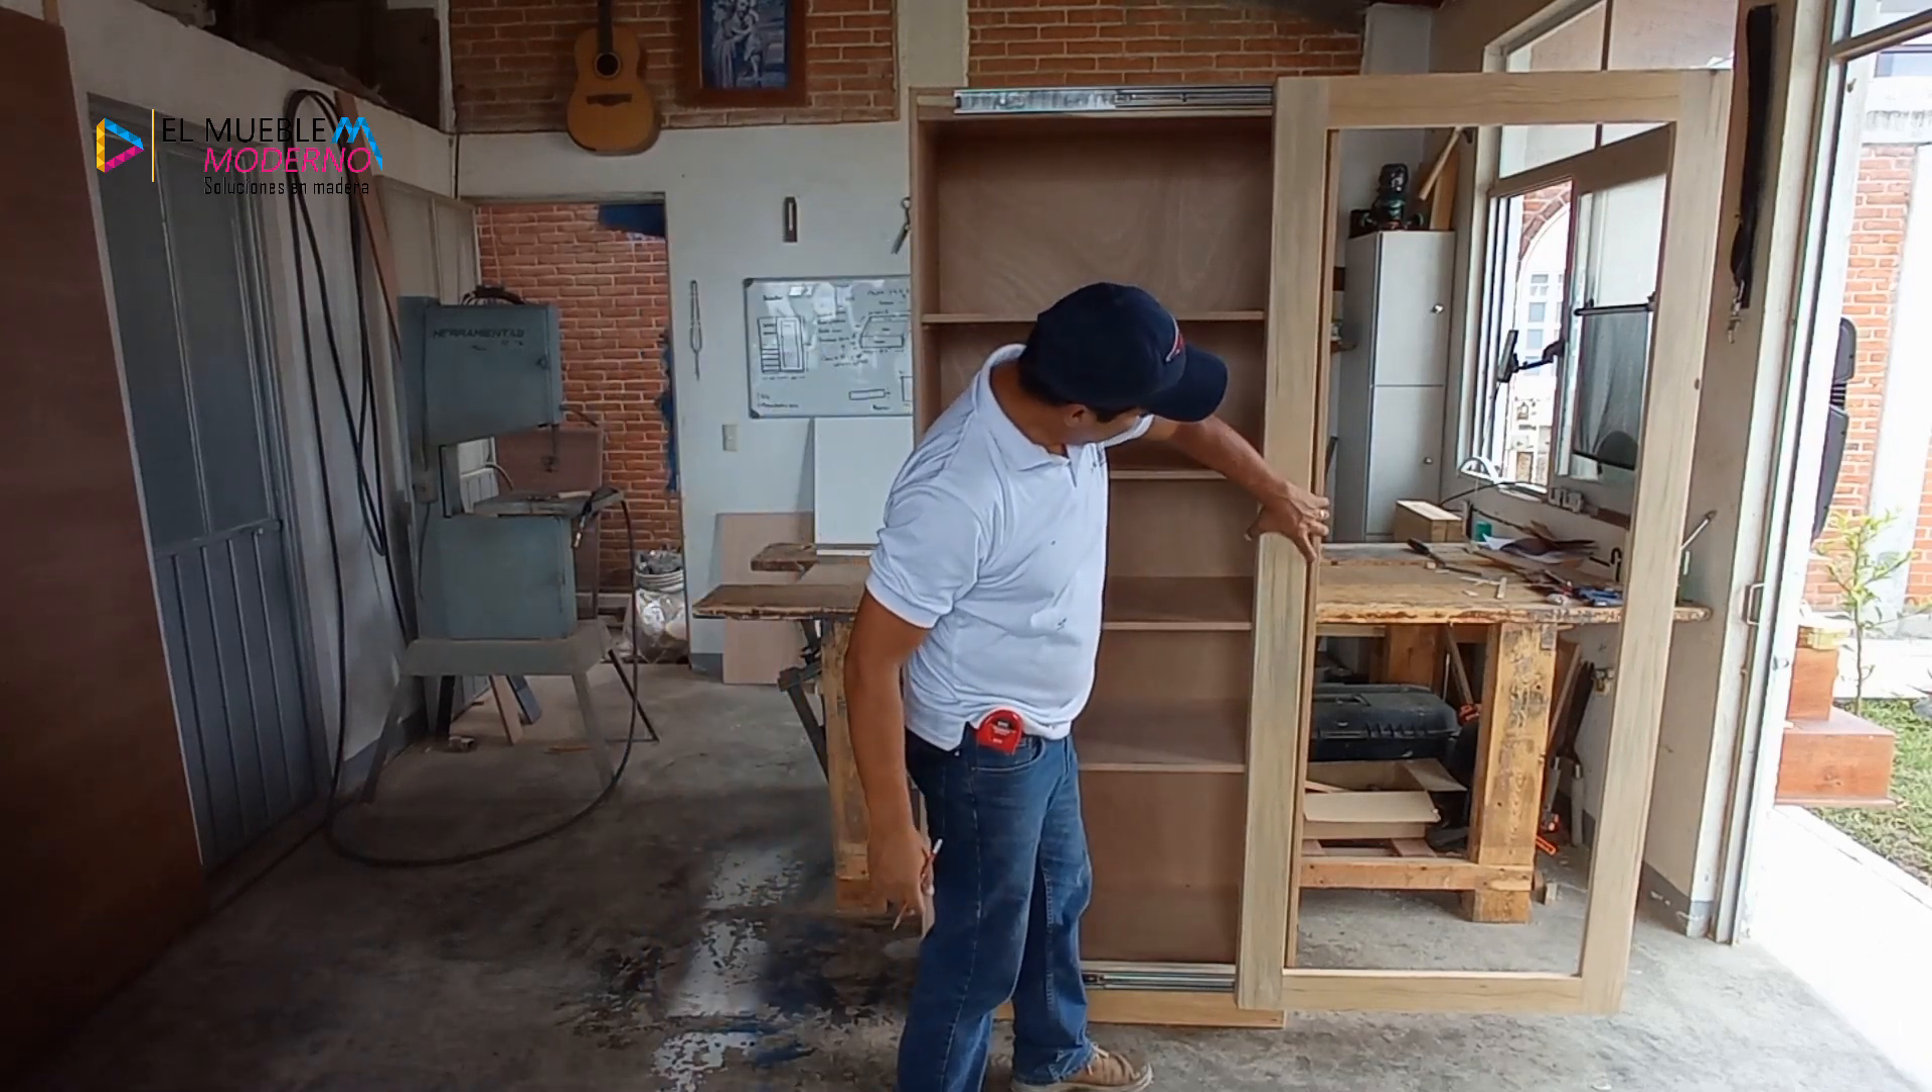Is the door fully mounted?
Yes.